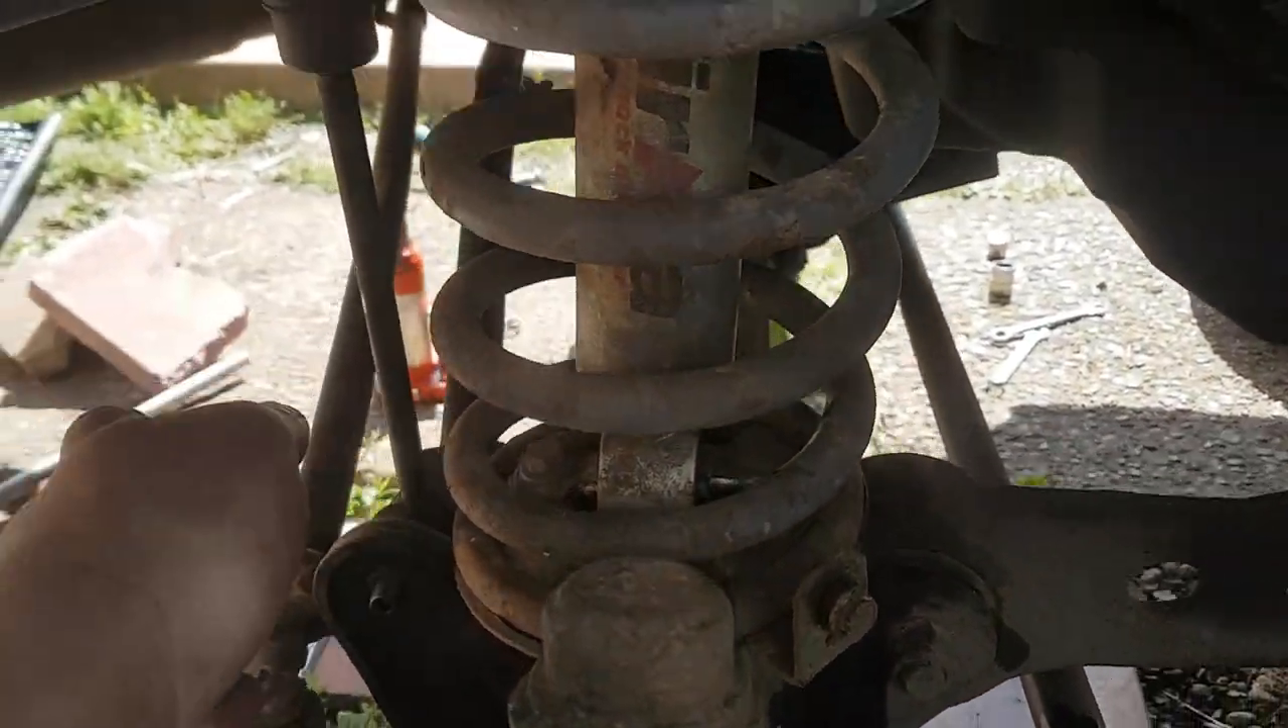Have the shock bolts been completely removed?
No.